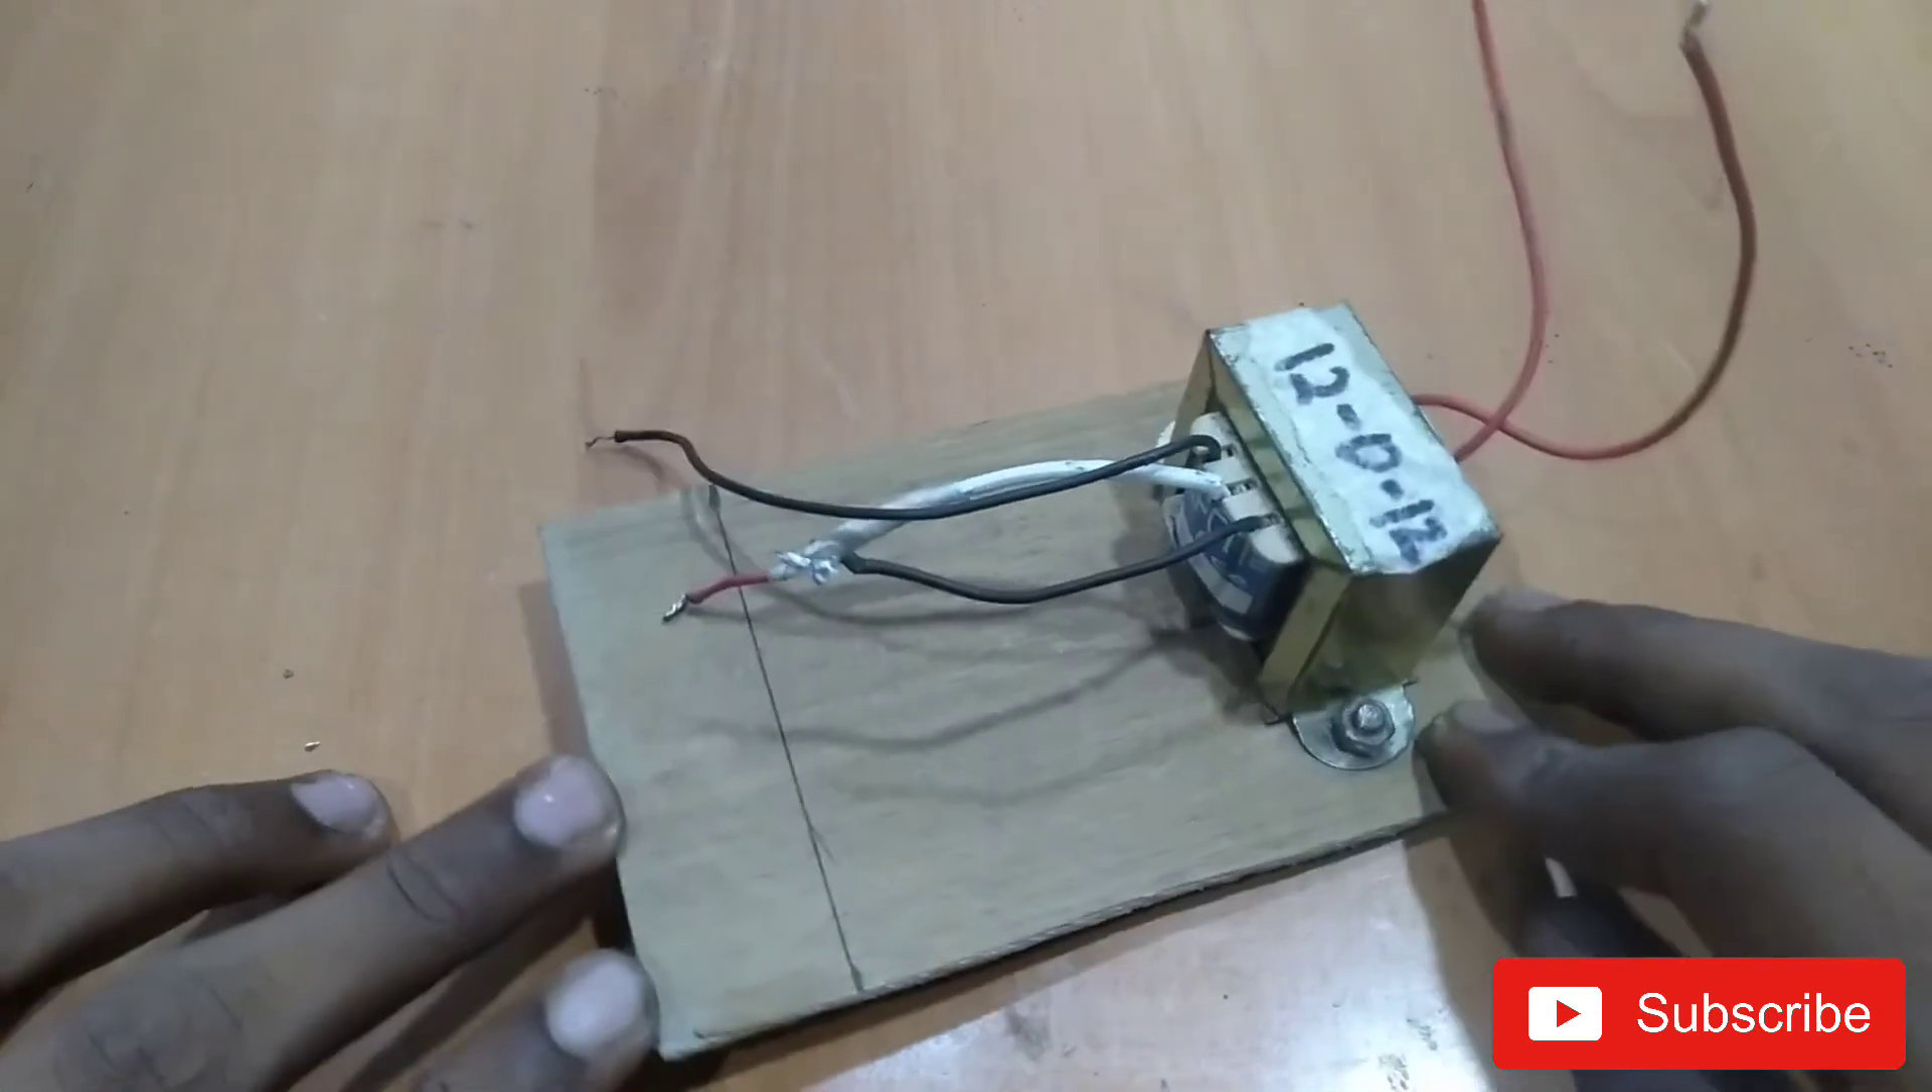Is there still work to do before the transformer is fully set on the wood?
No.